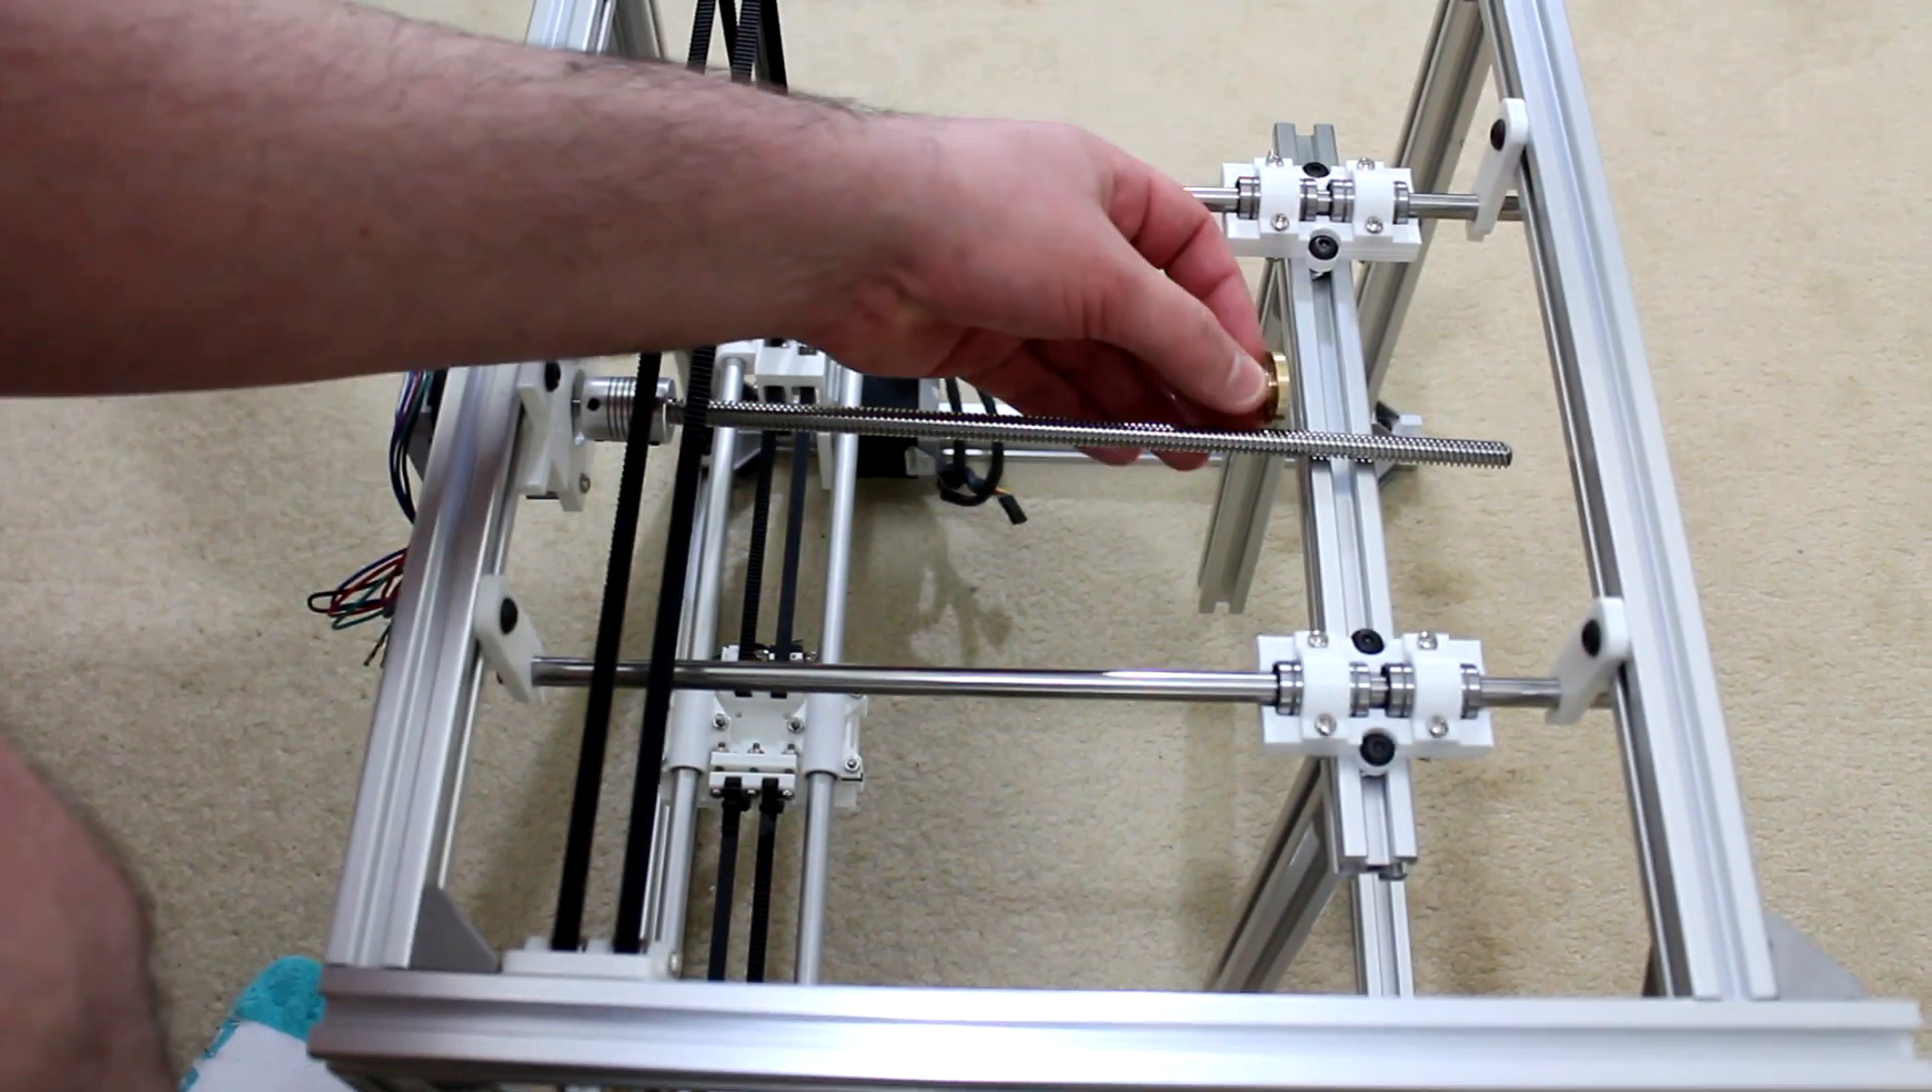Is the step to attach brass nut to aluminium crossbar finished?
No.